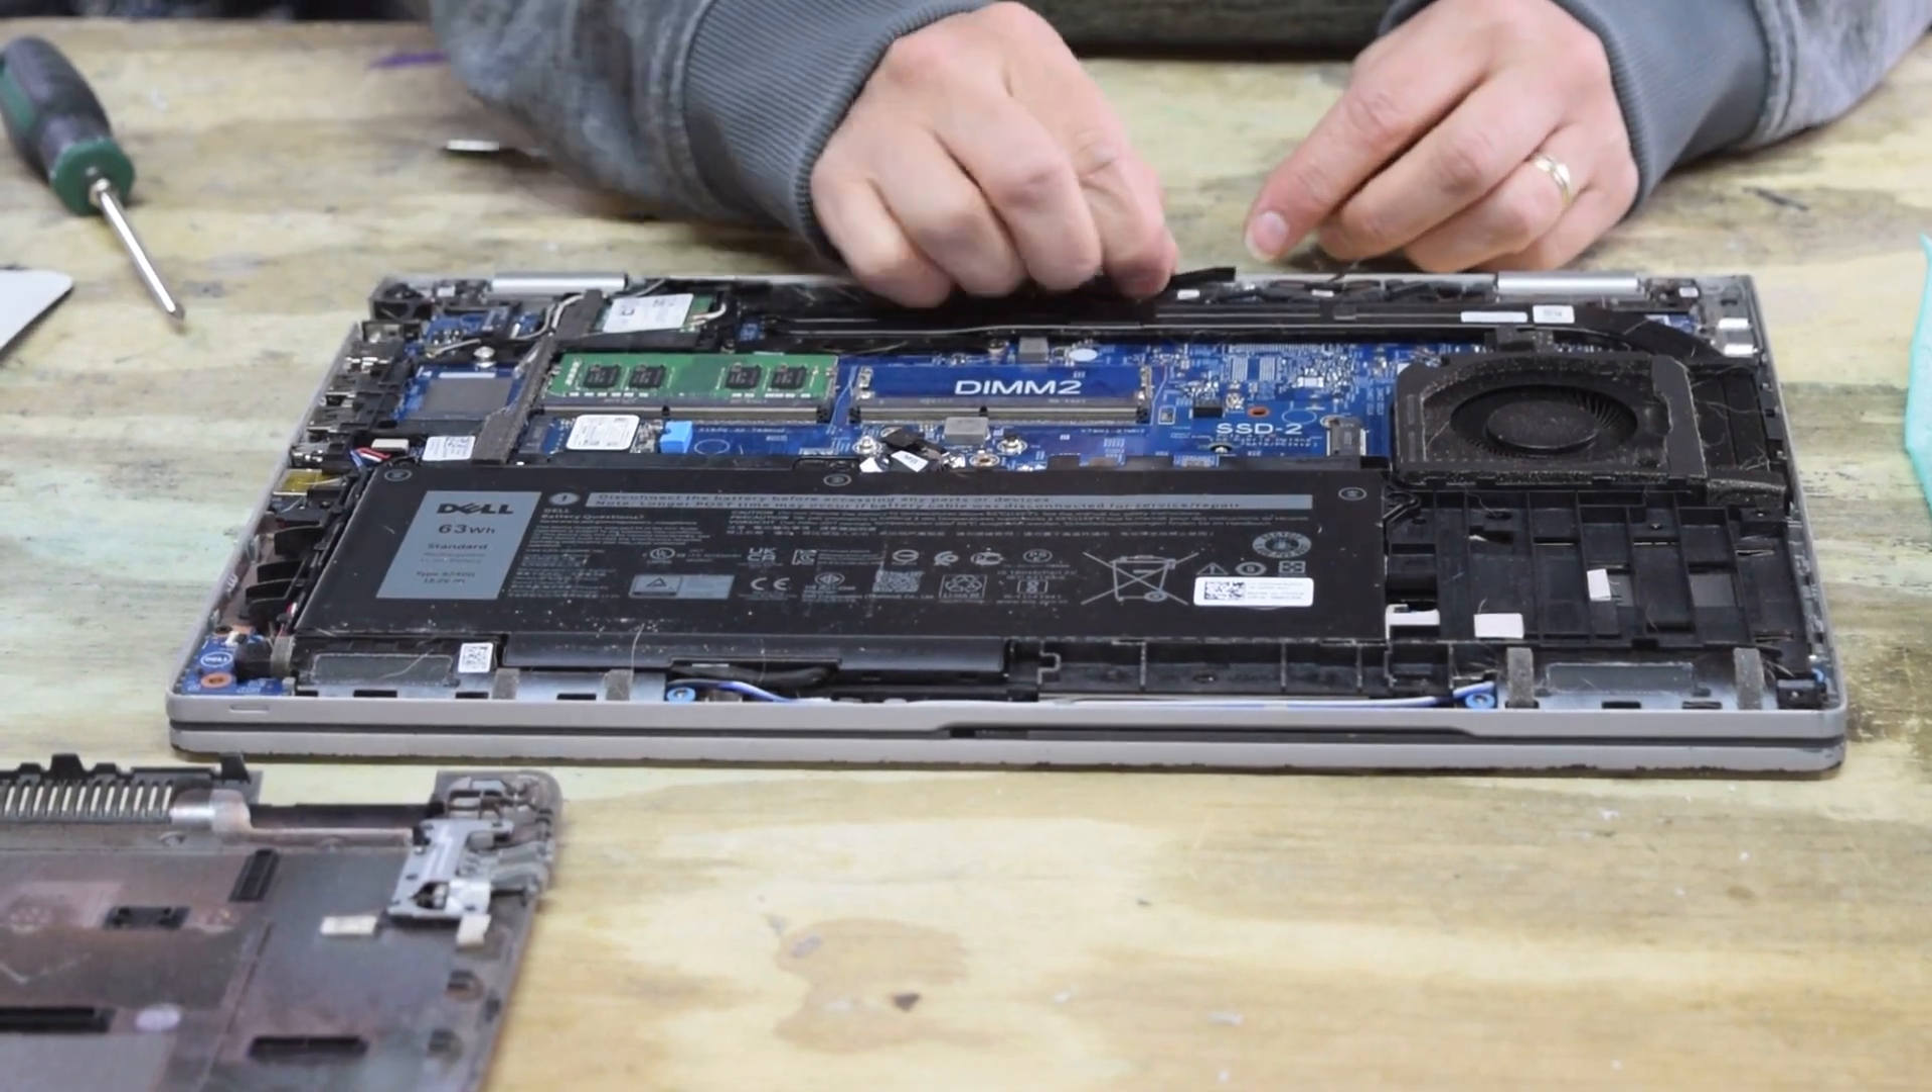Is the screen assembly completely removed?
No.